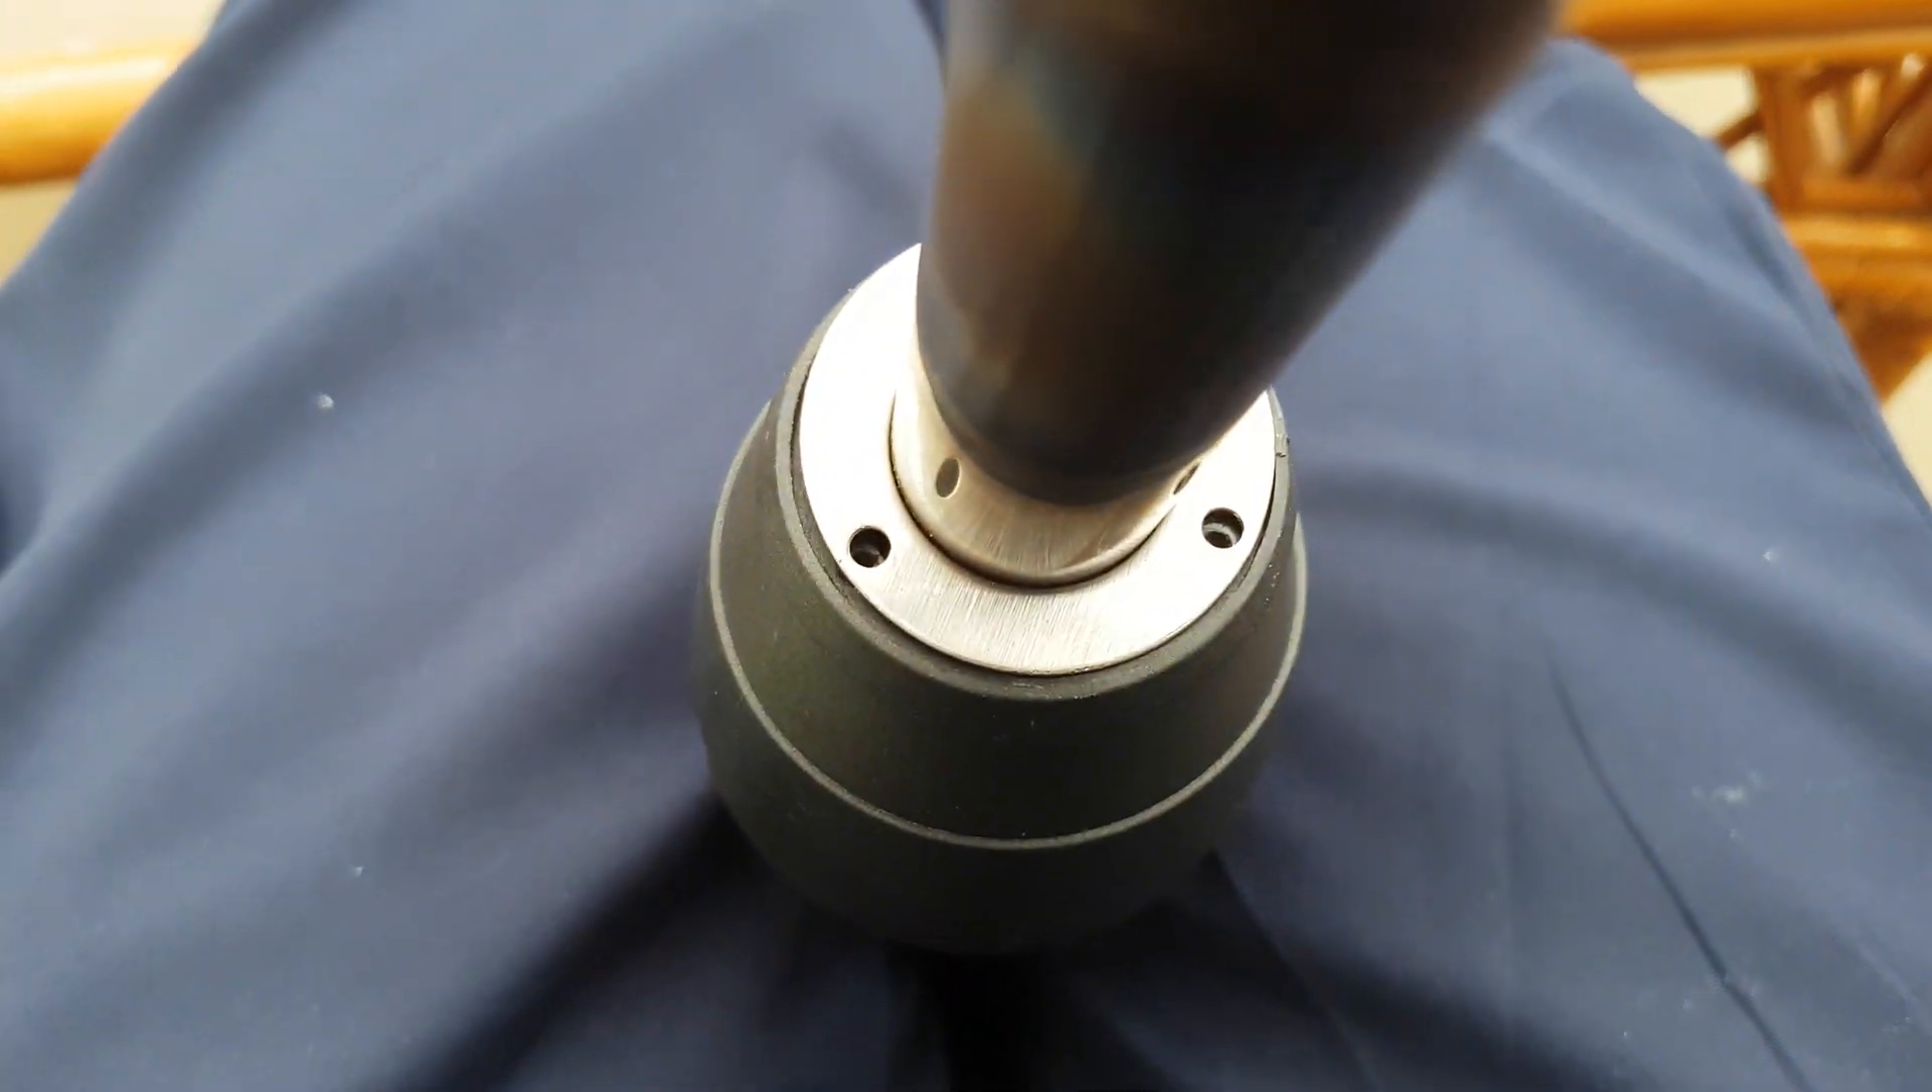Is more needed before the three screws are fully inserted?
Yes.